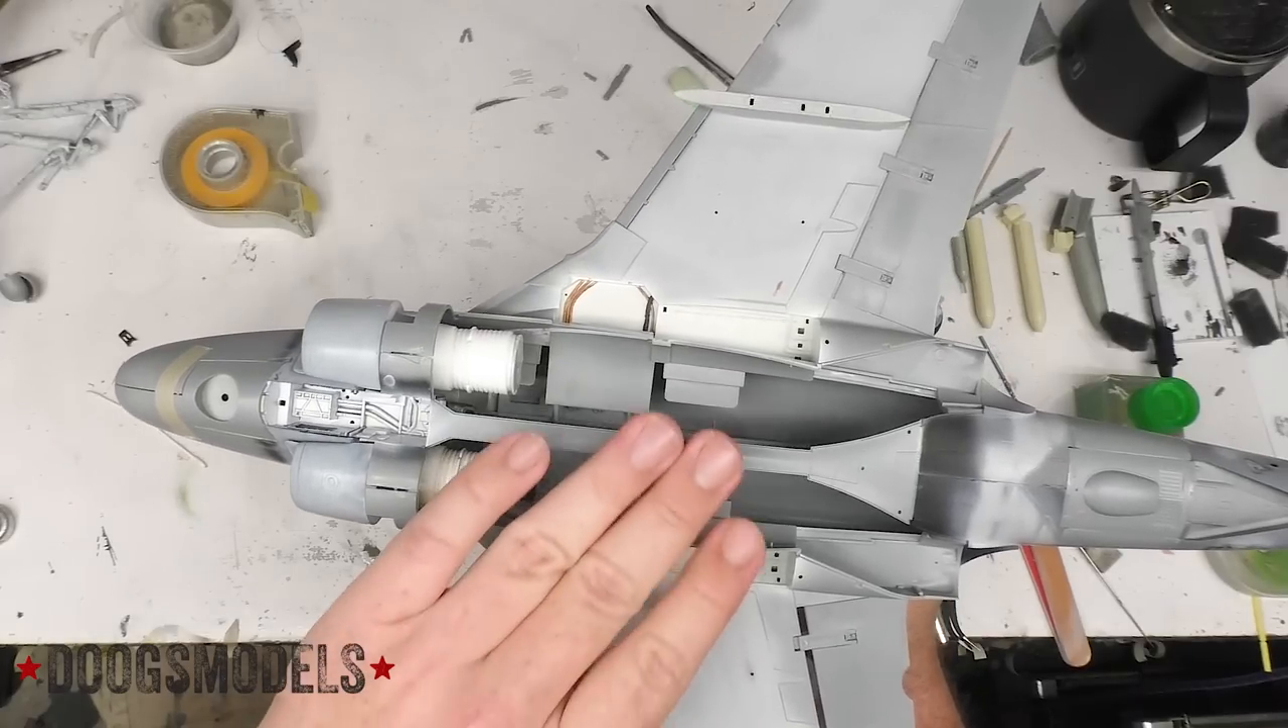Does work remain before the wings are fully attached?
No.